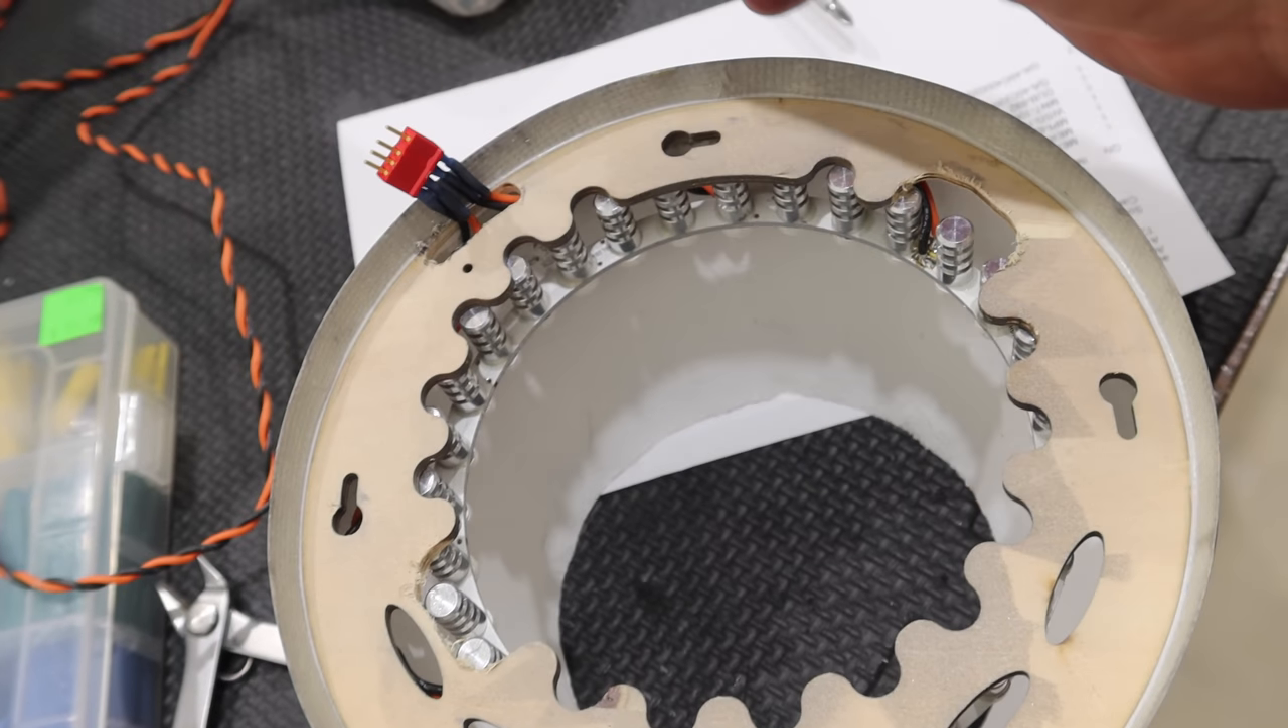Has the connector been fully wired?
Yes.